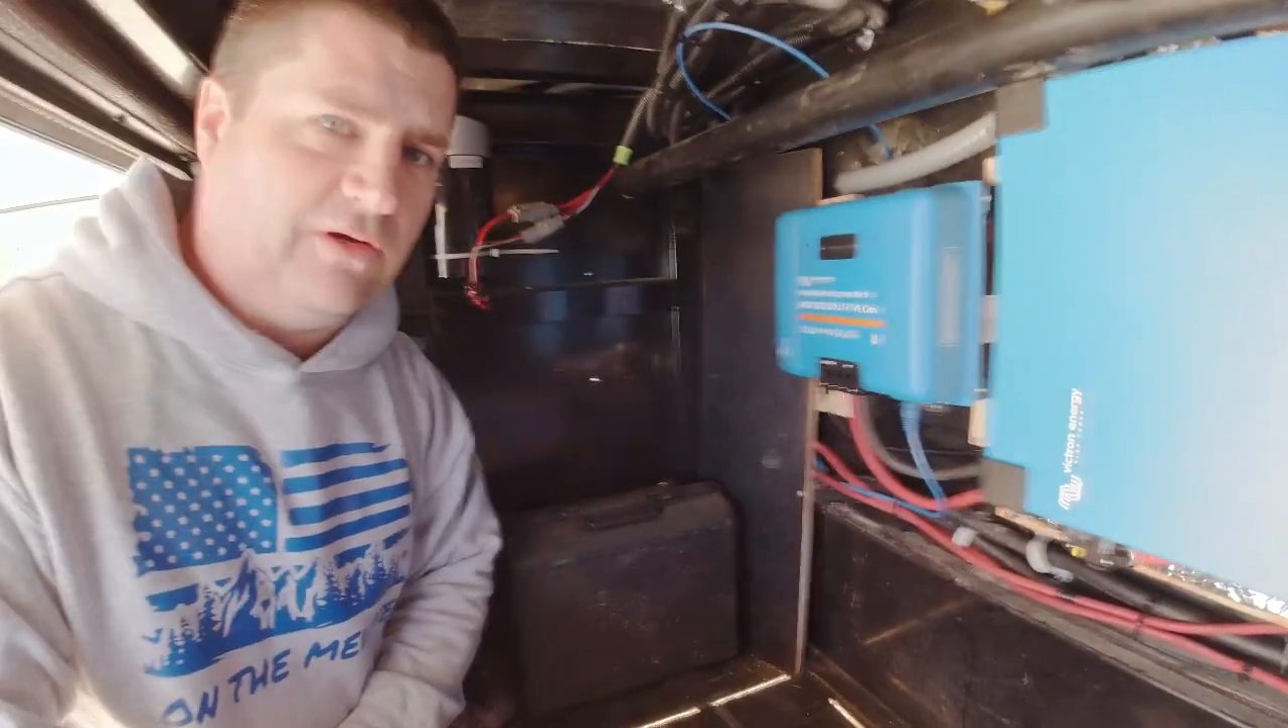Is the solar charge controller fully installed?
Yes.